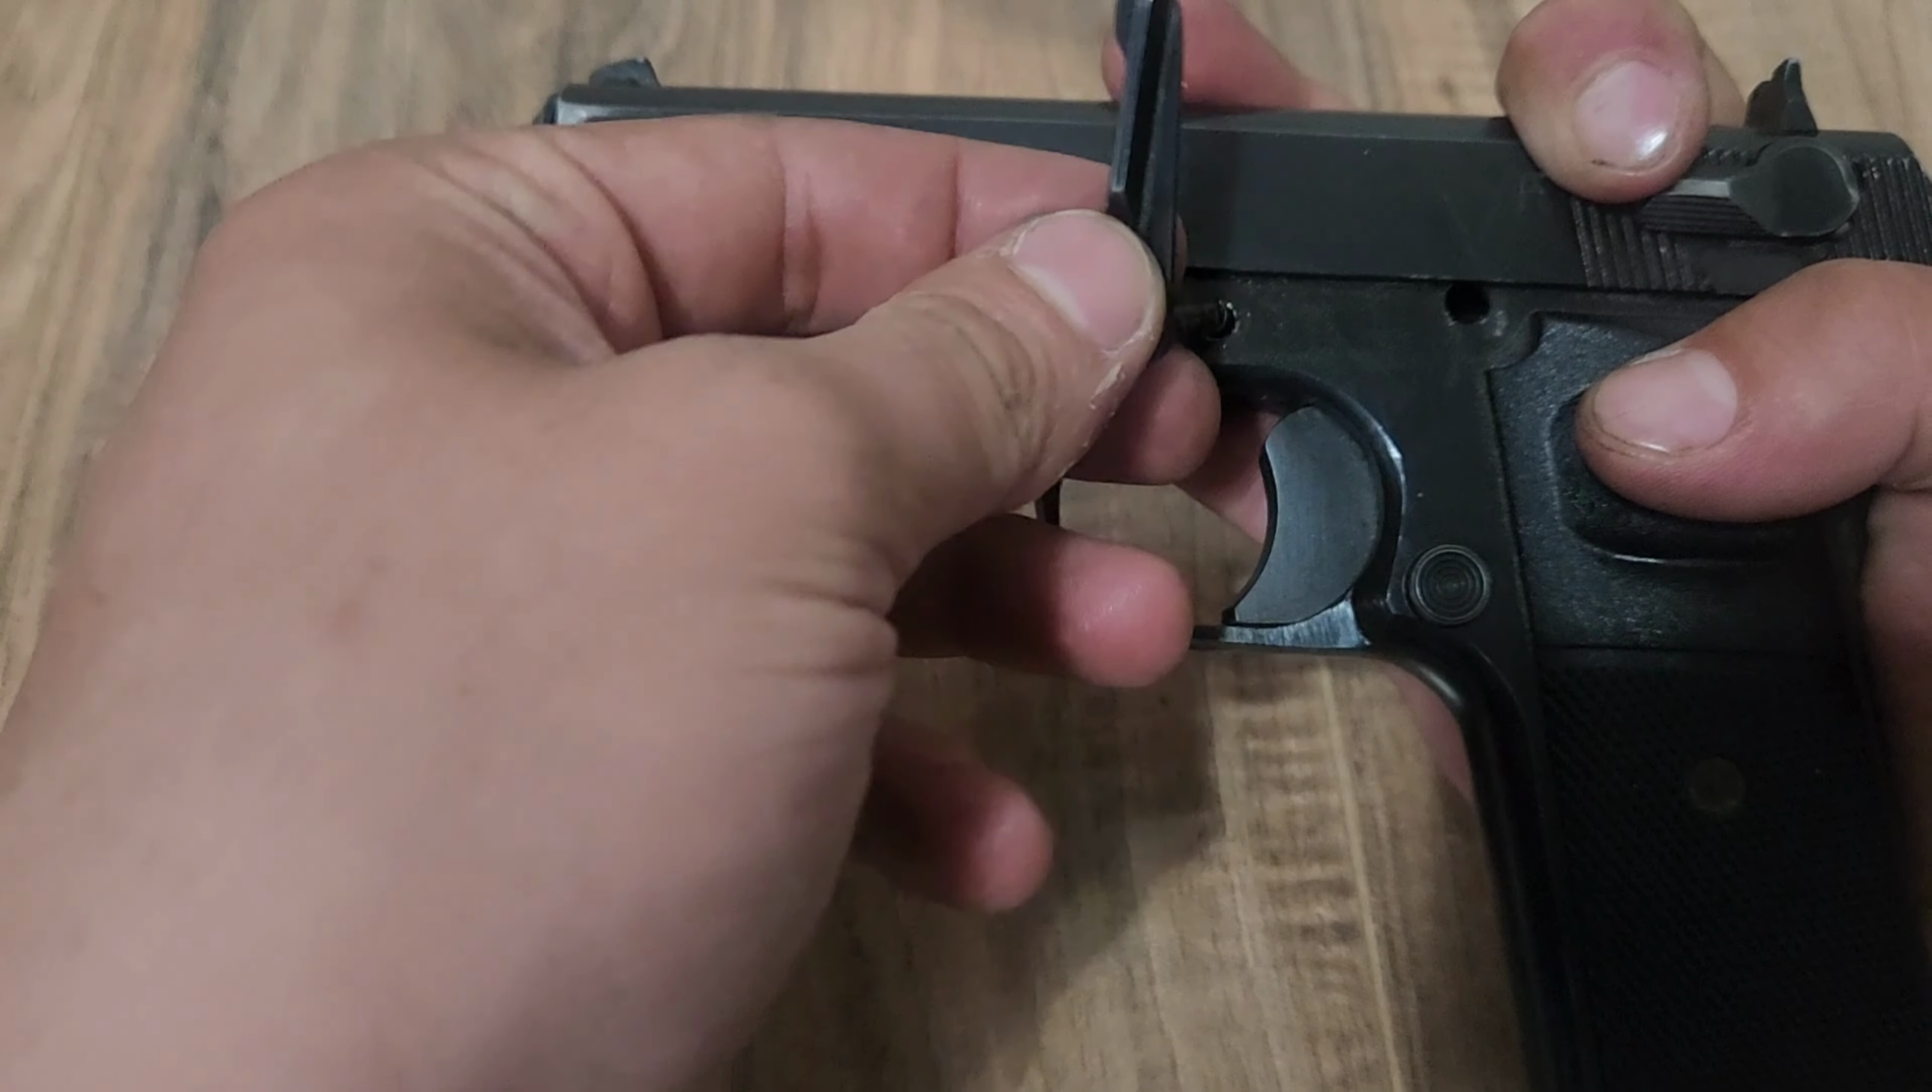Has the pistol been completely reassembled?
No.